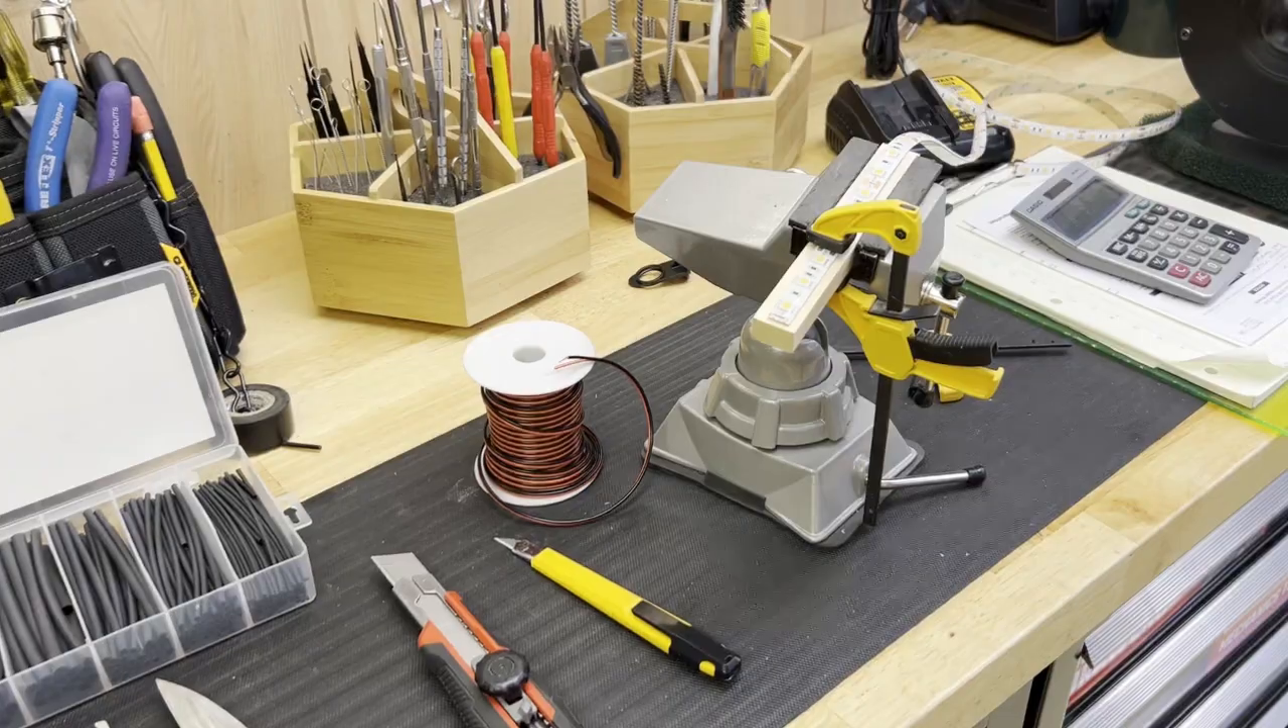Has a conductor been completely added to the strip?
No.